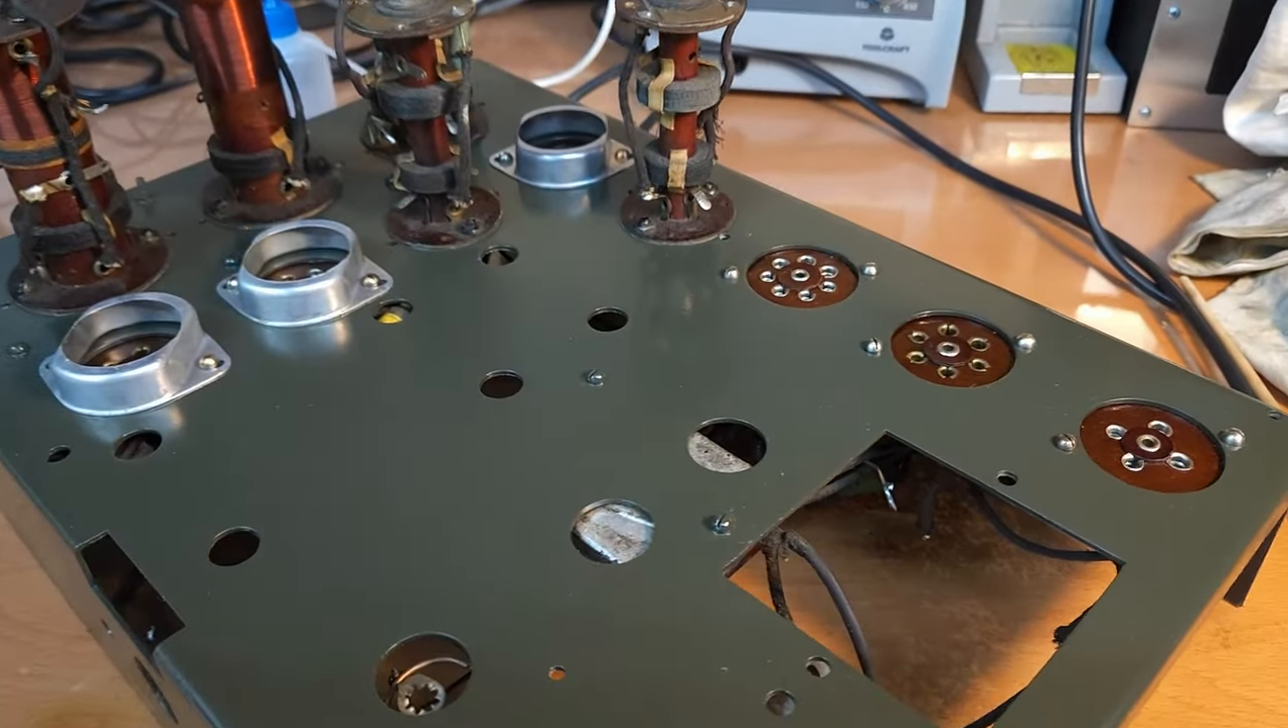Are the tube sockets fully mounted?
Yes.